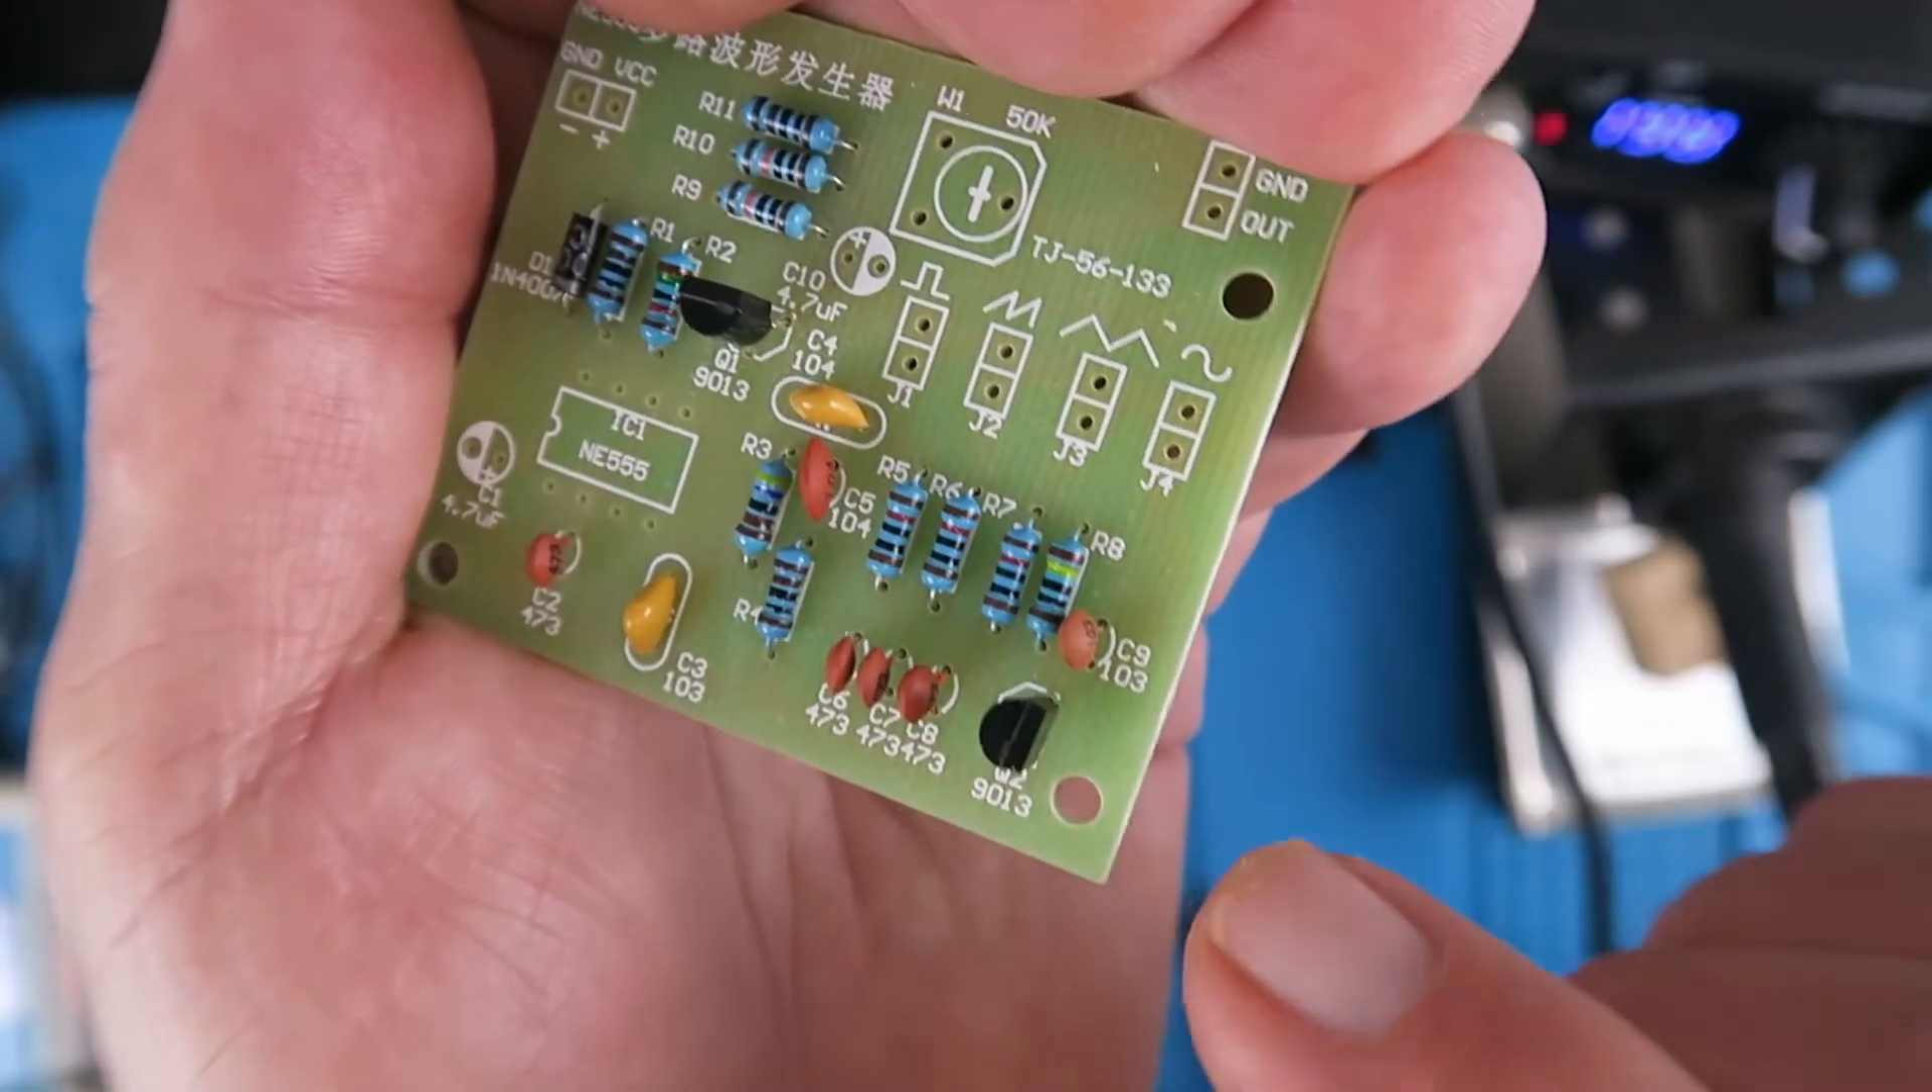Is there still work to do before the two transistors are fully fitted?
No.